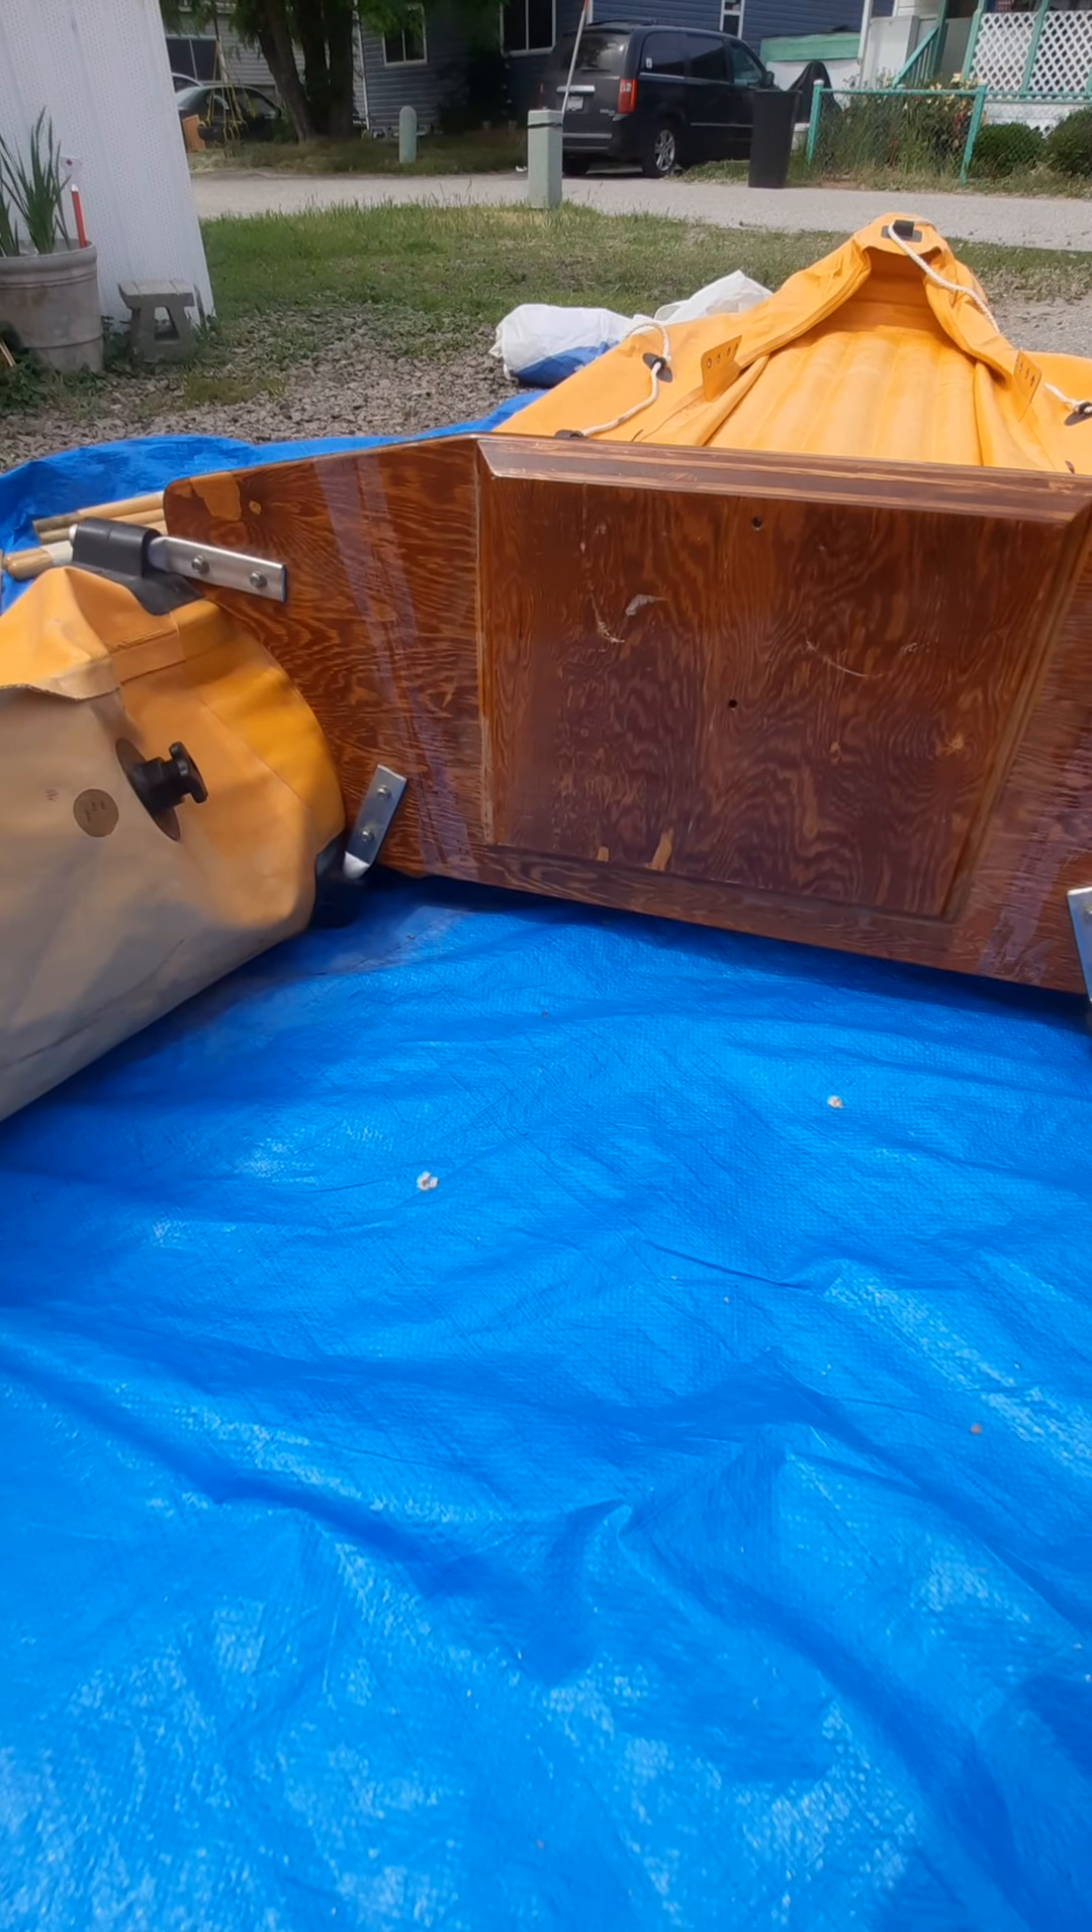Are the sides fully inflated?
No.